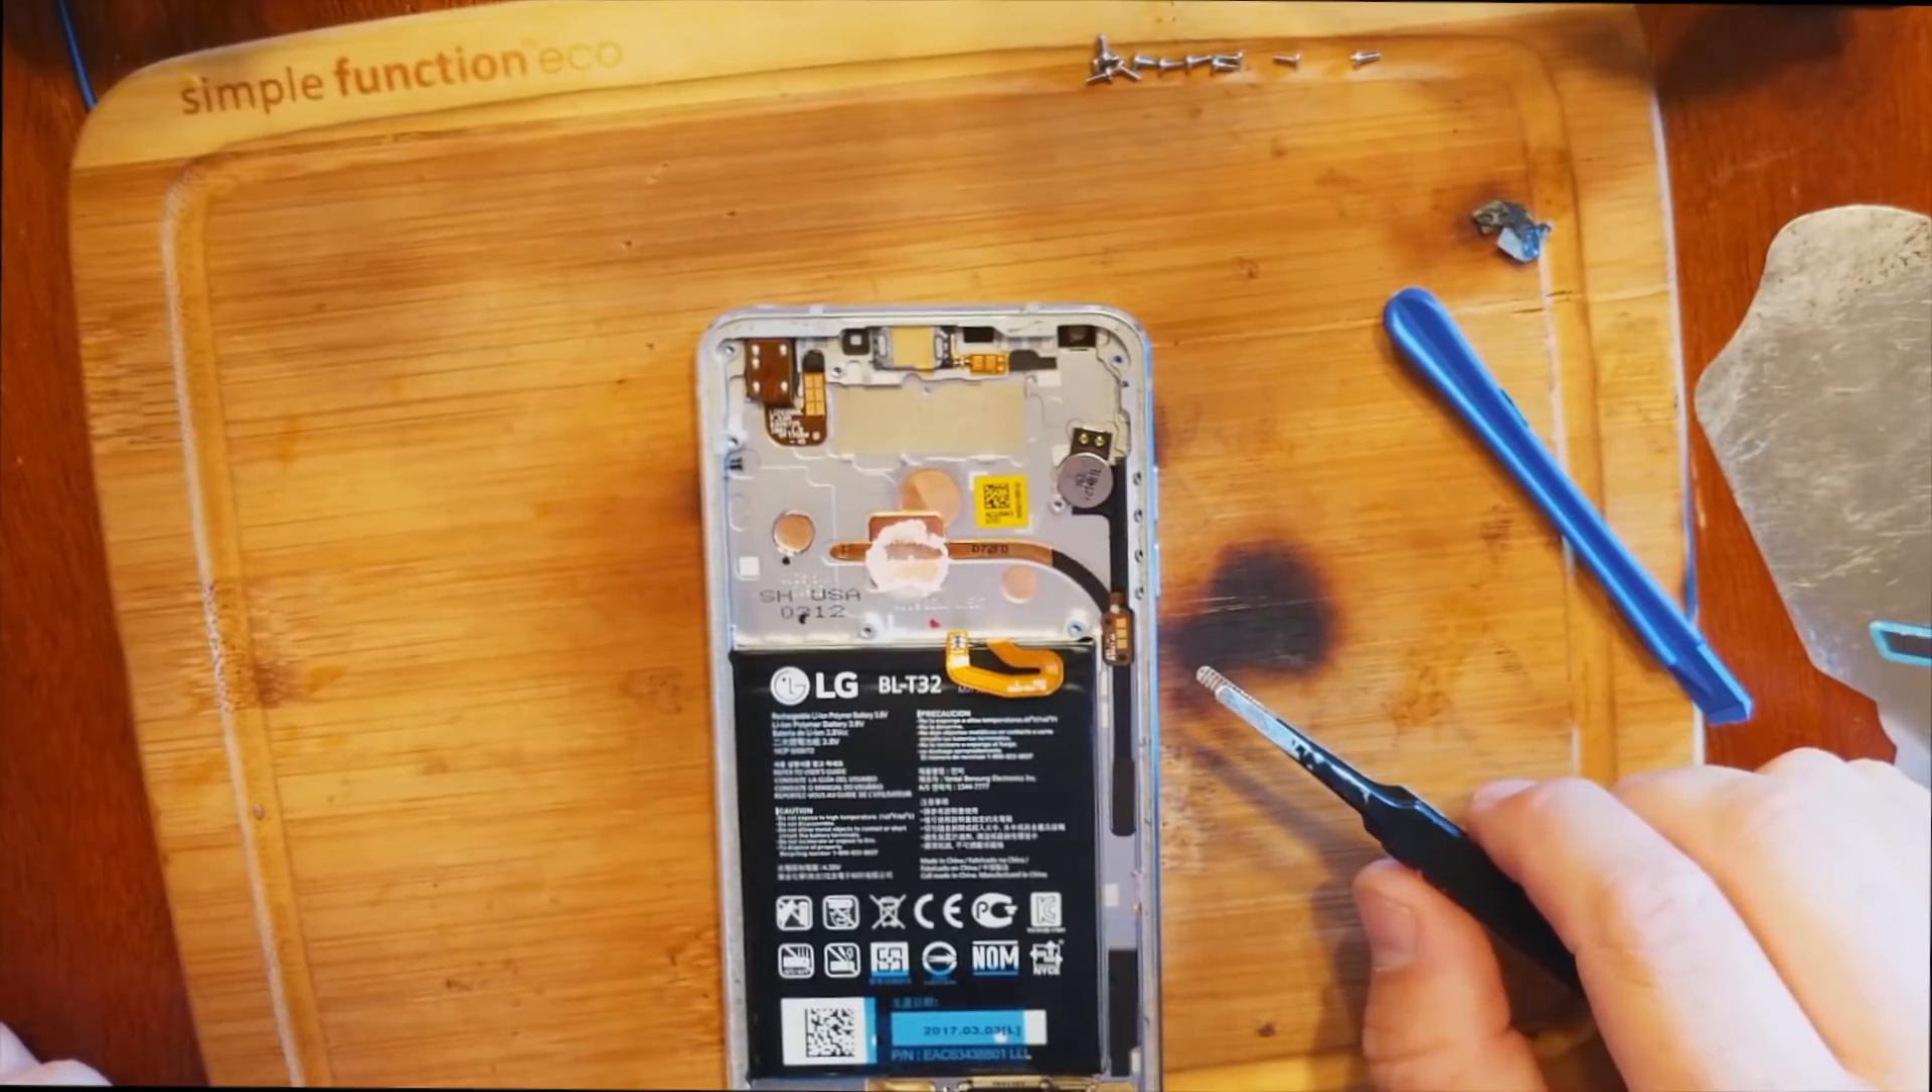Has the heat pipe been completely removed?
No.